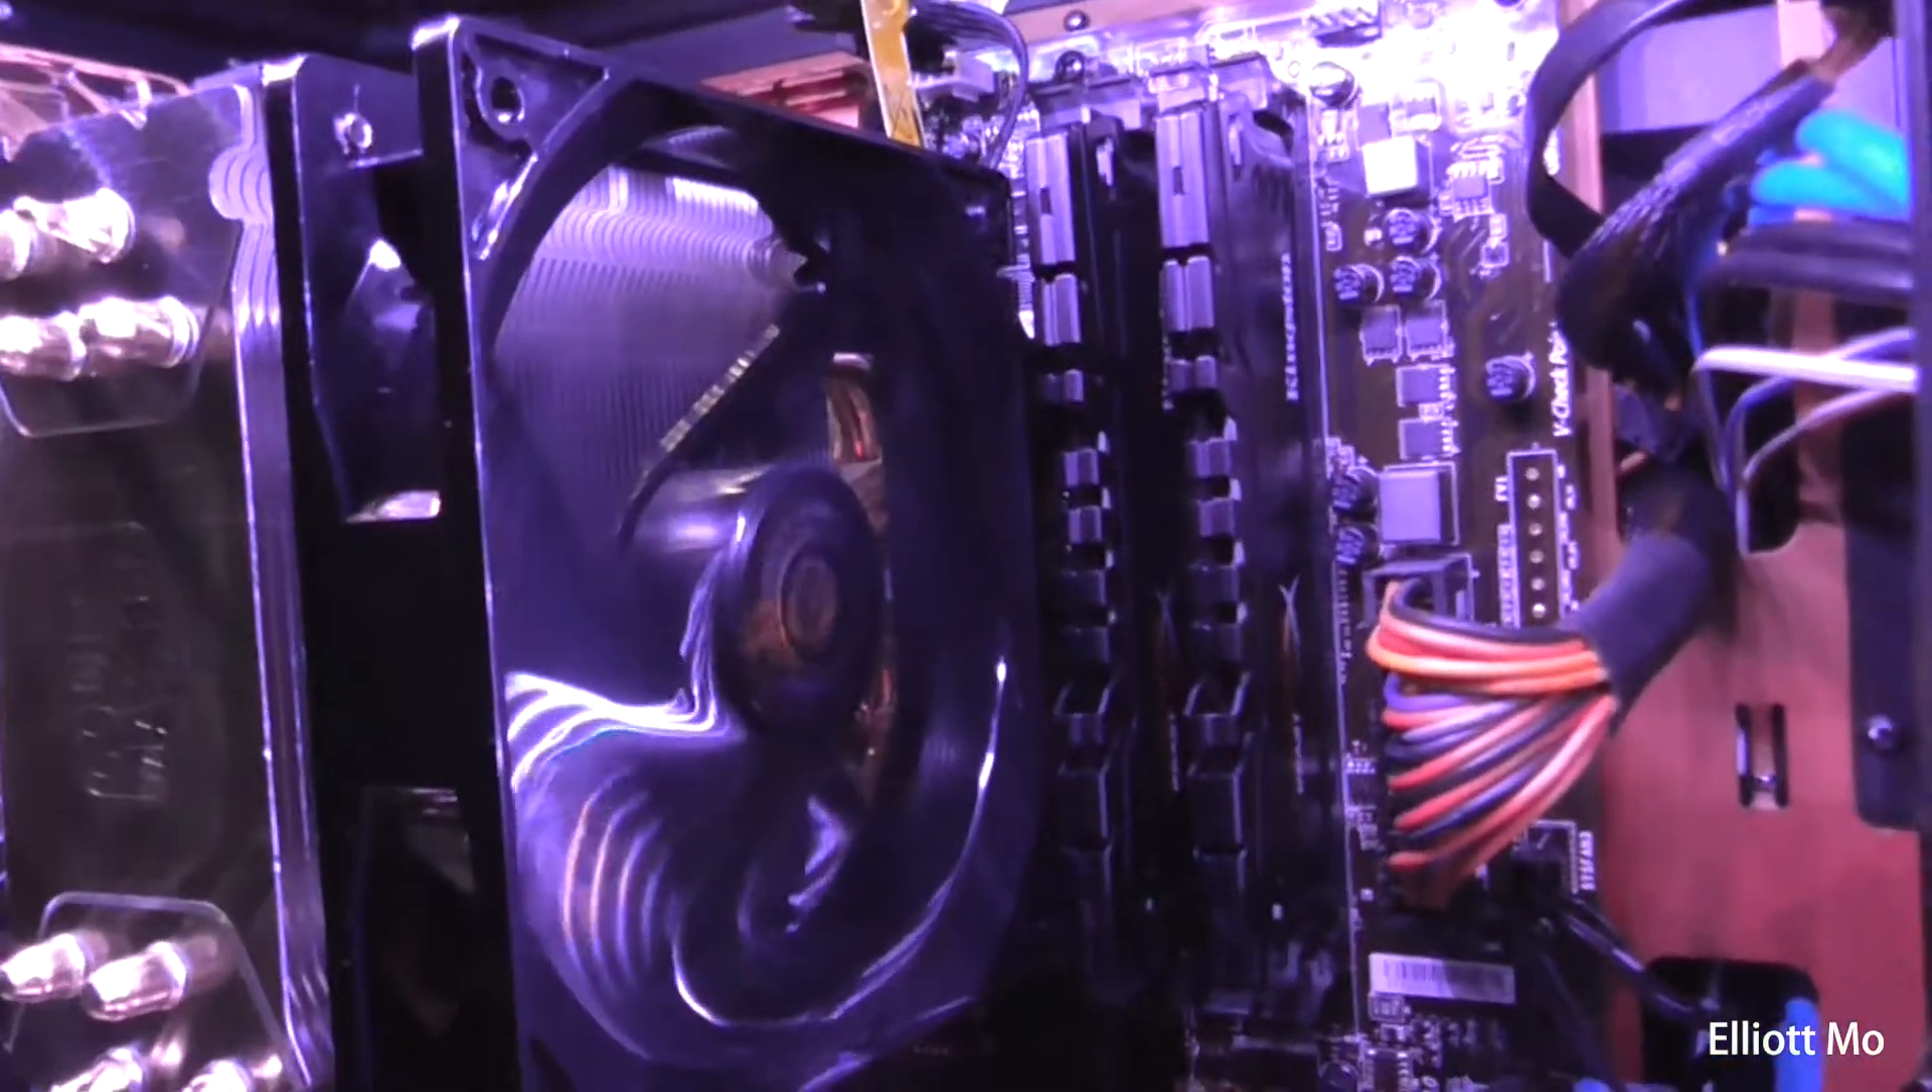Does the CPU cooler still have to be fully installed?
No.